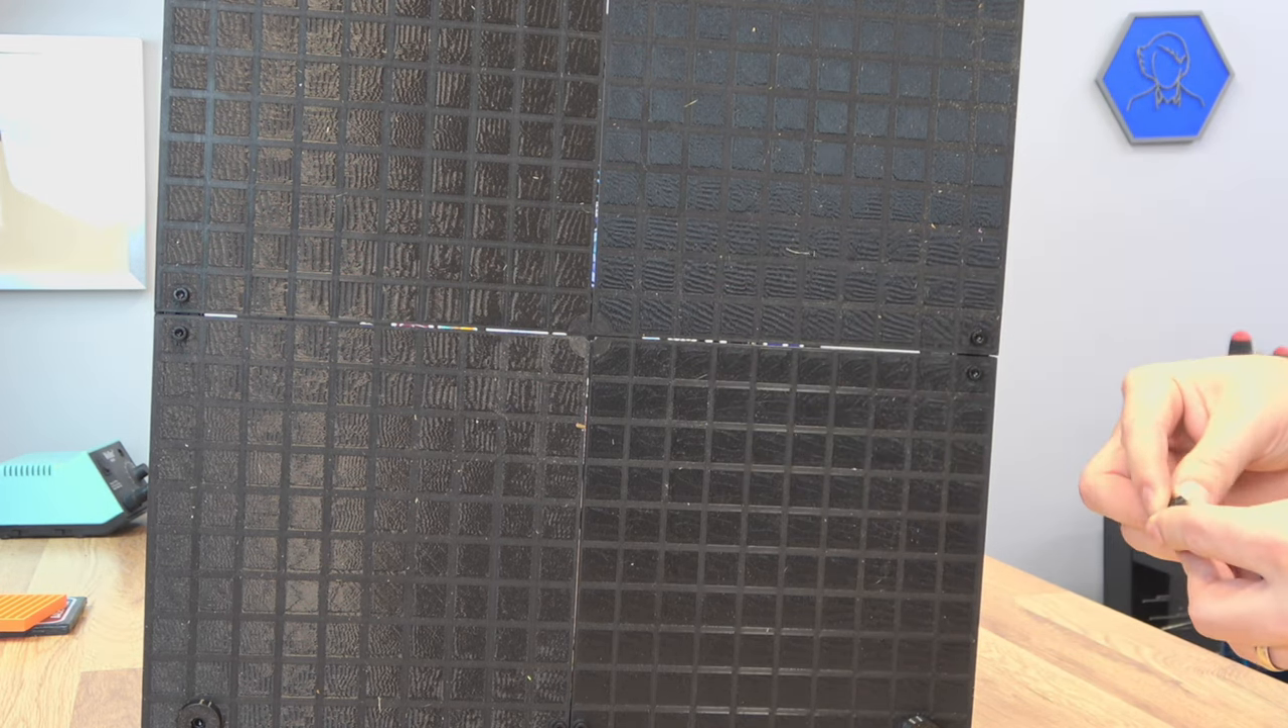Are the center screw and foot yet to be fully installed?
Yes.